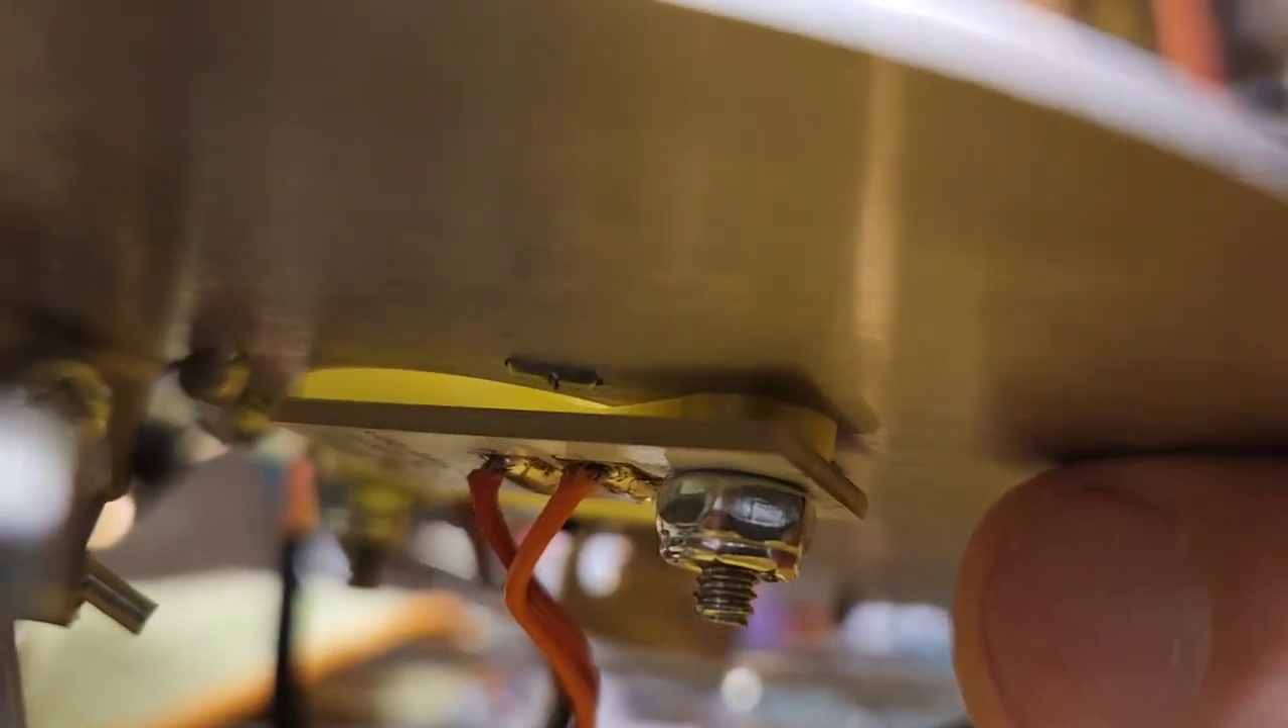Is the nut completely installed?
Yes.